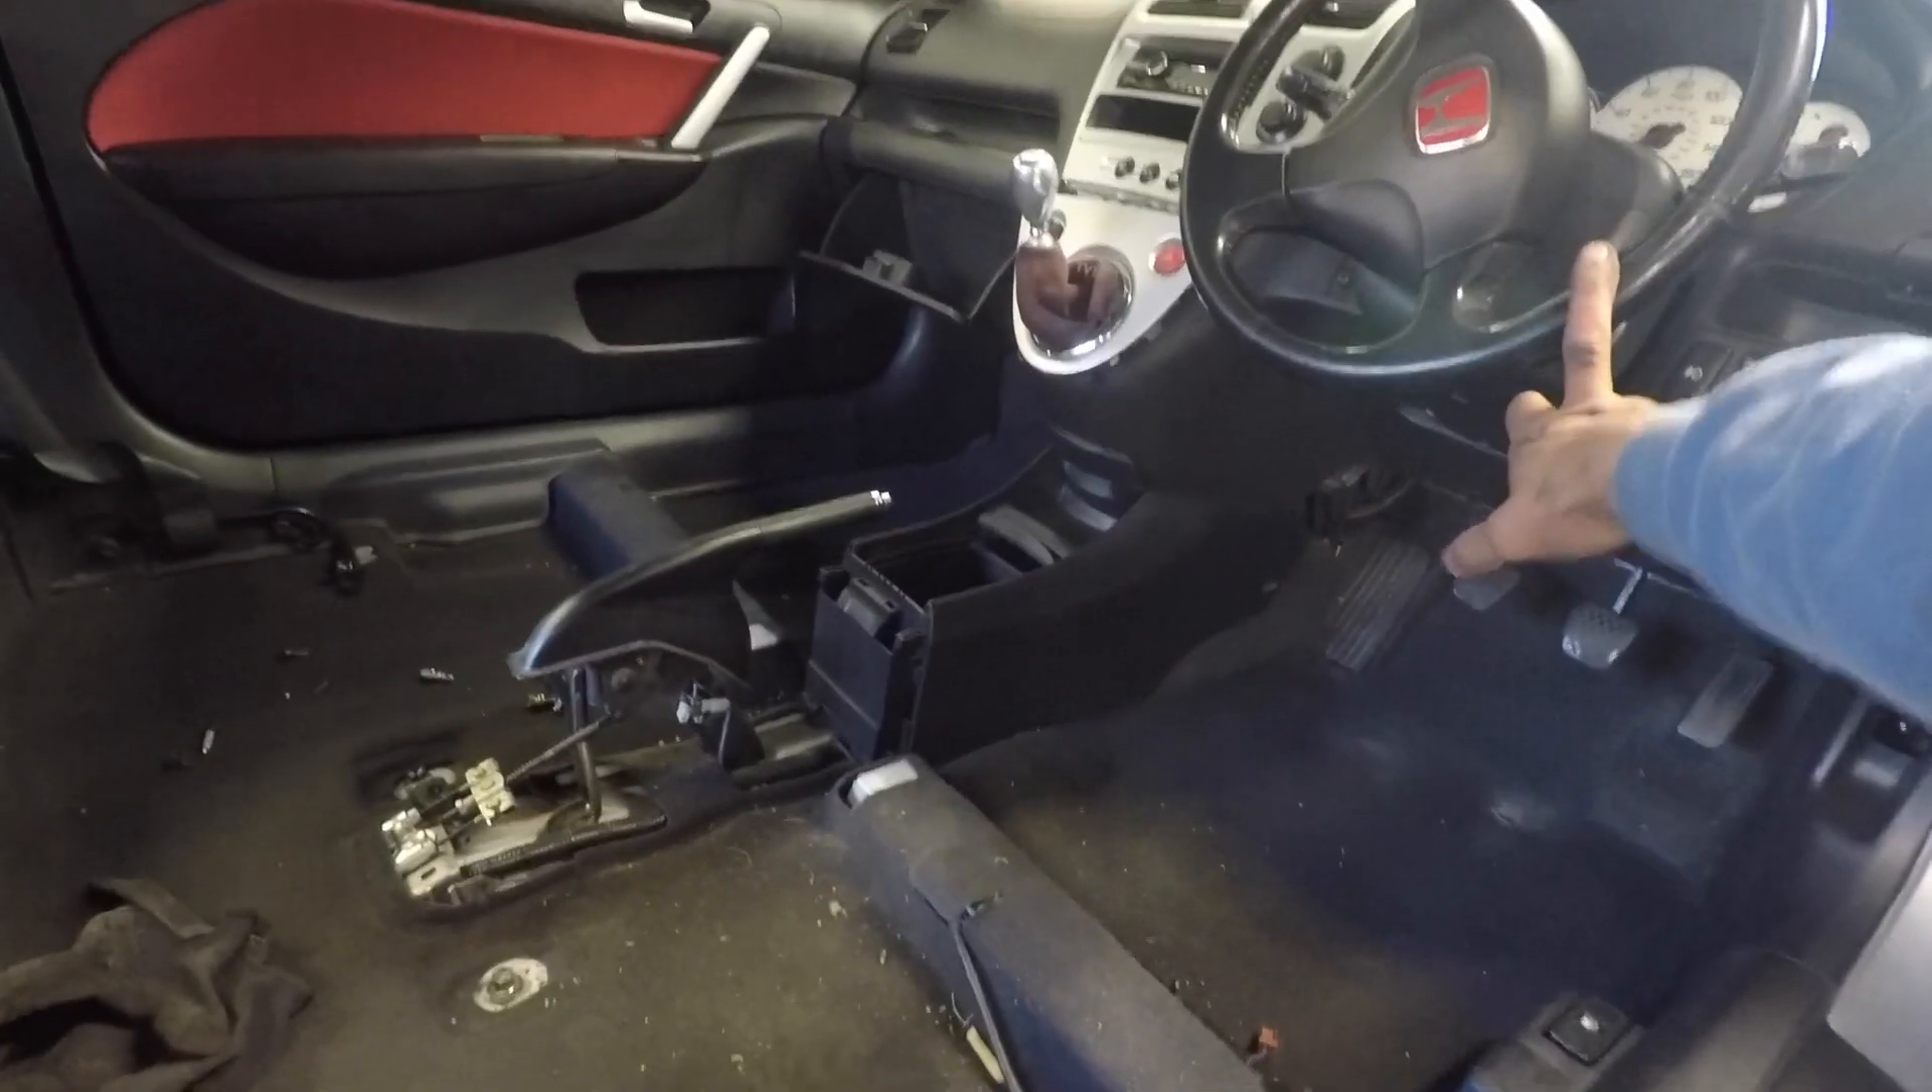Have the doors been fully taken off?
No.